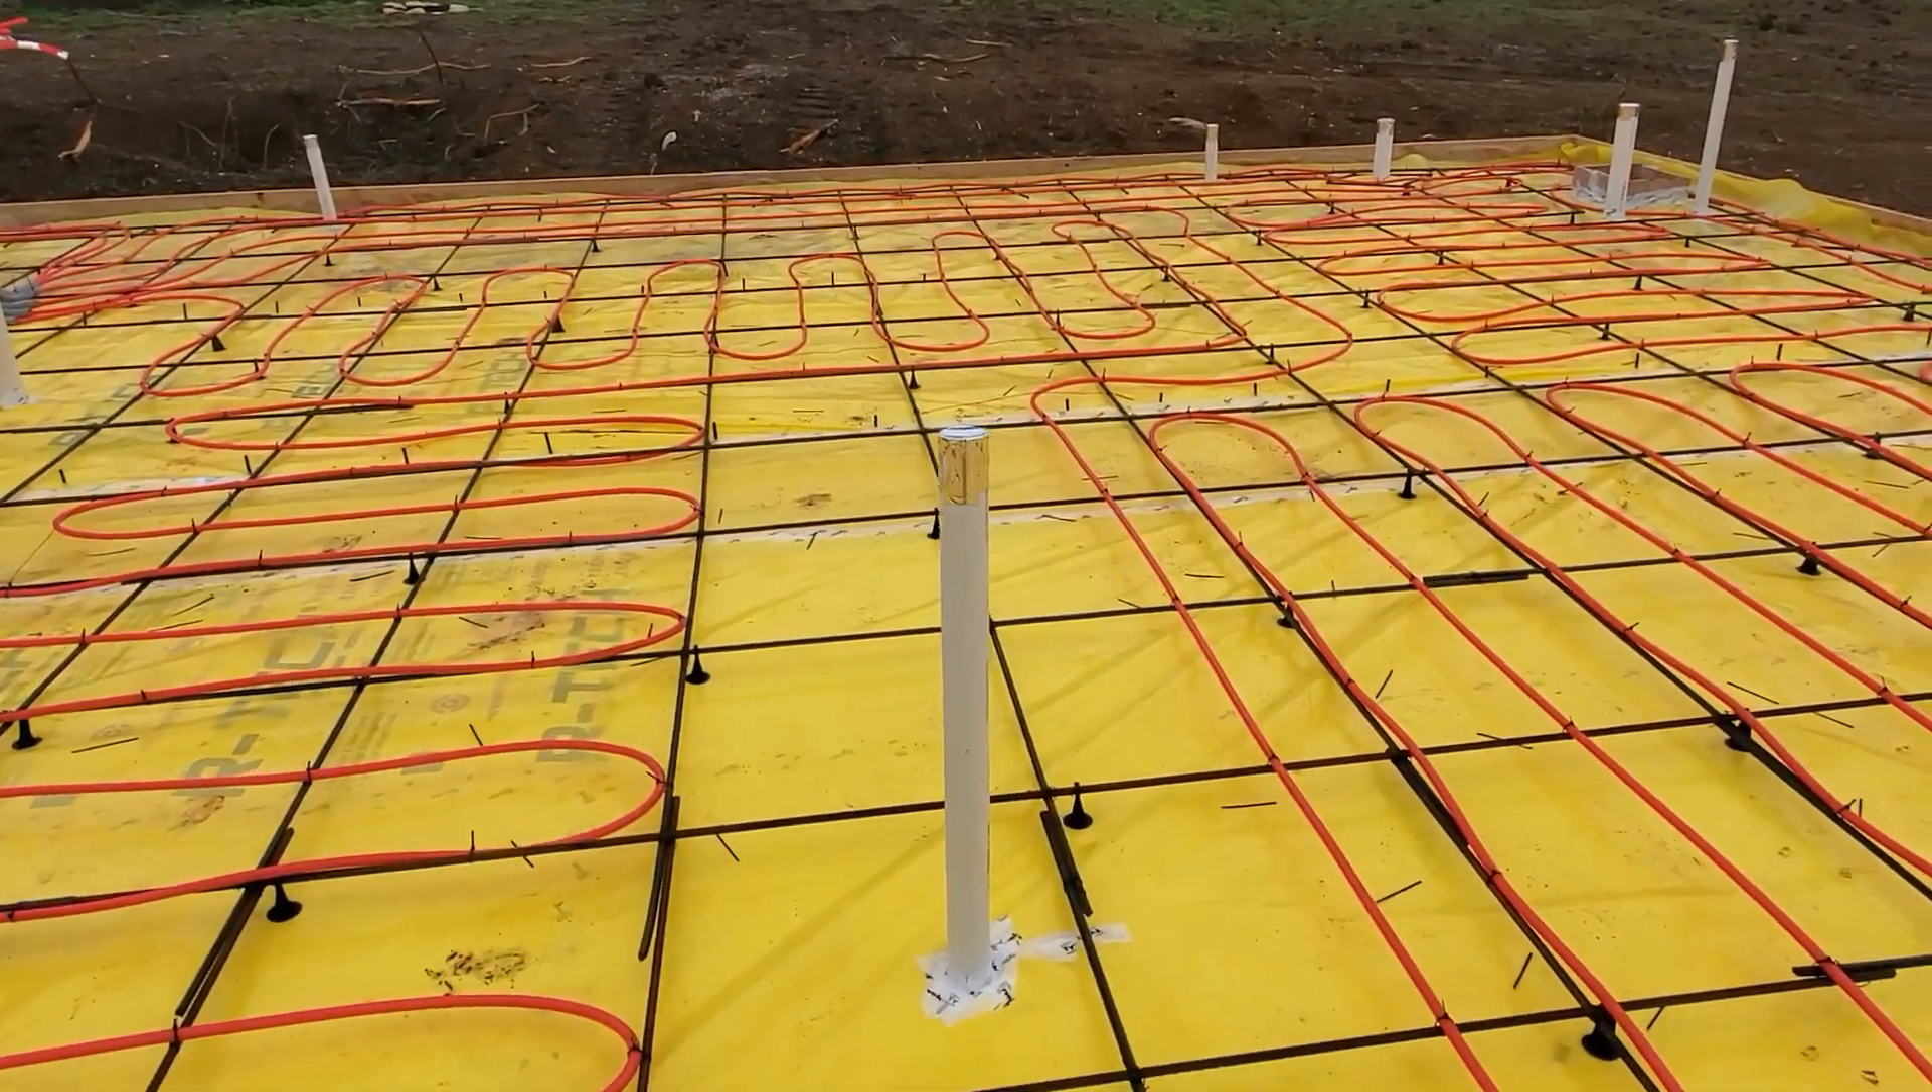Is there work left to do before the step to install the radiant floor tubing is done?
No.